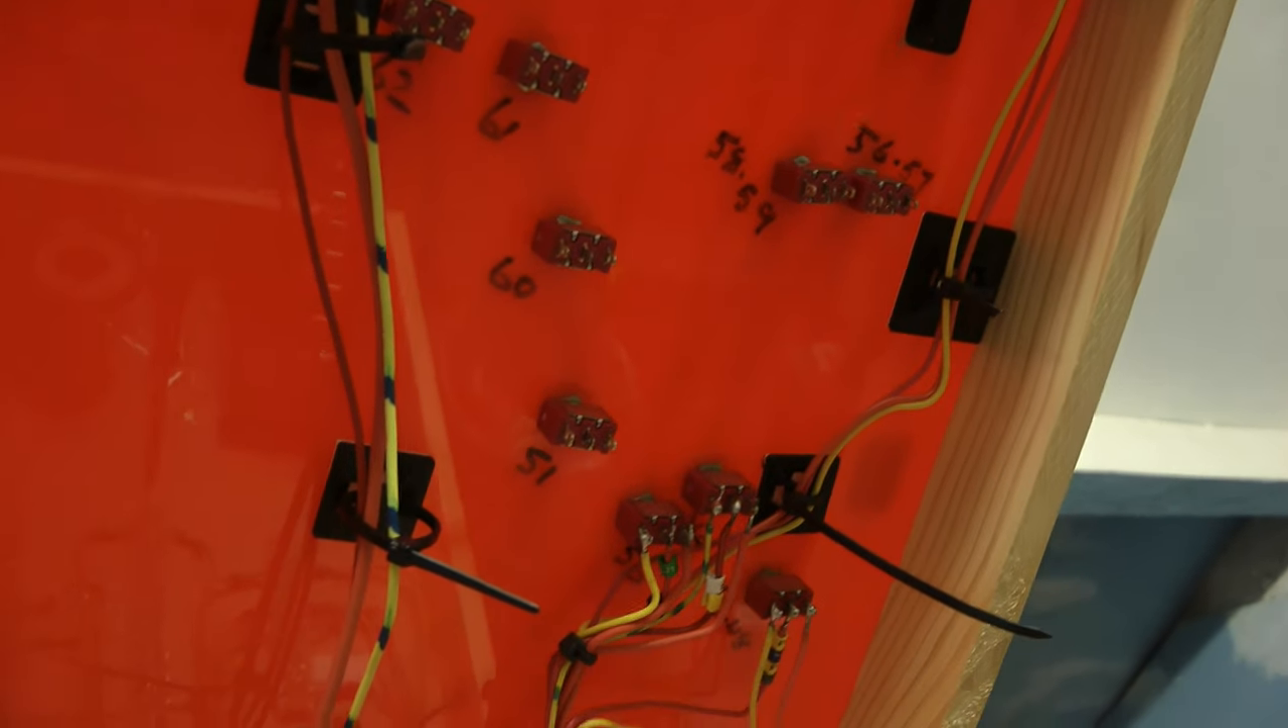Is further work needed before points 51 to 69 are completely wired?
Yes.